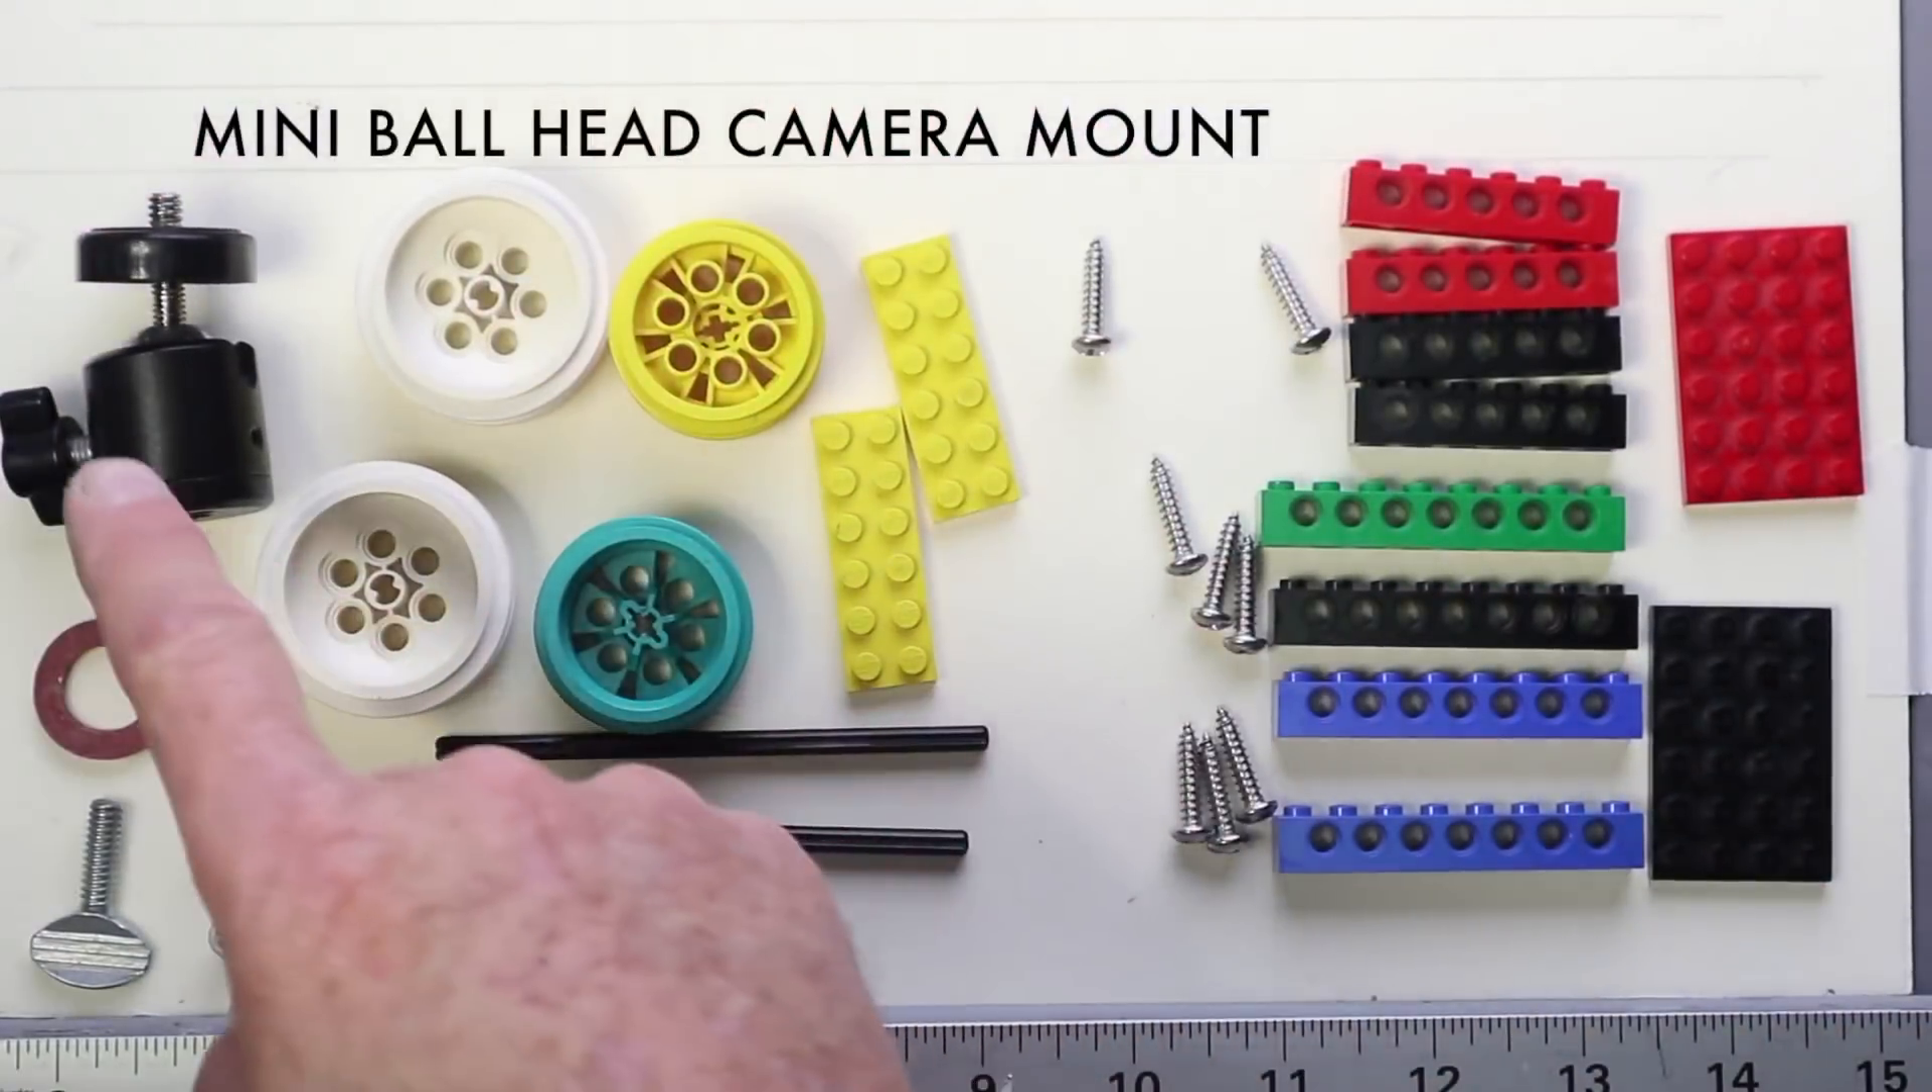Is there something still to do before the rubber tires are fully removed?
No.